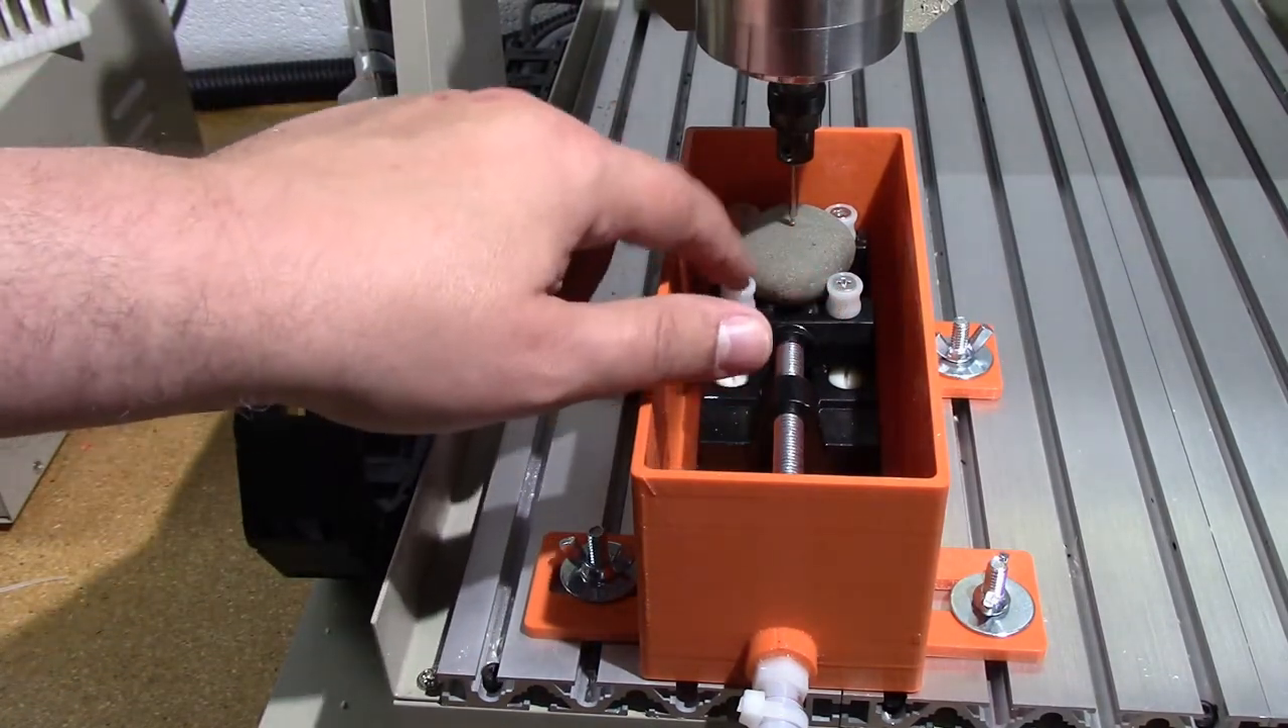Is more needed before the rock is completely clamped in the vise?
No.